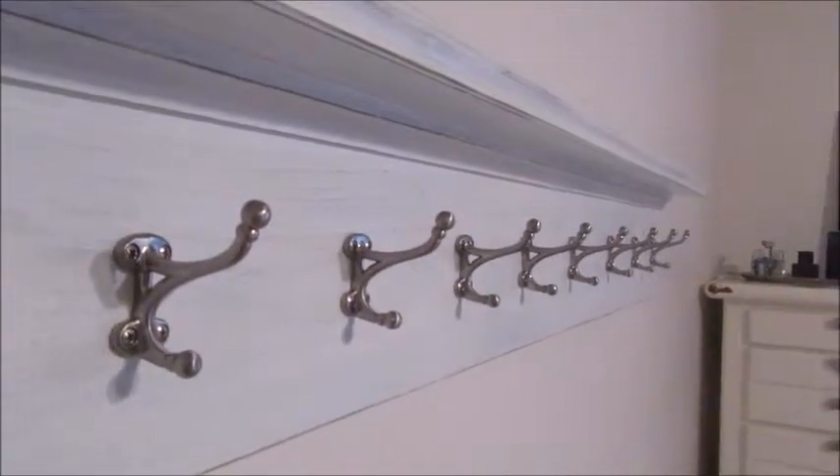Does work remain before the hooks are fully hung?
No.